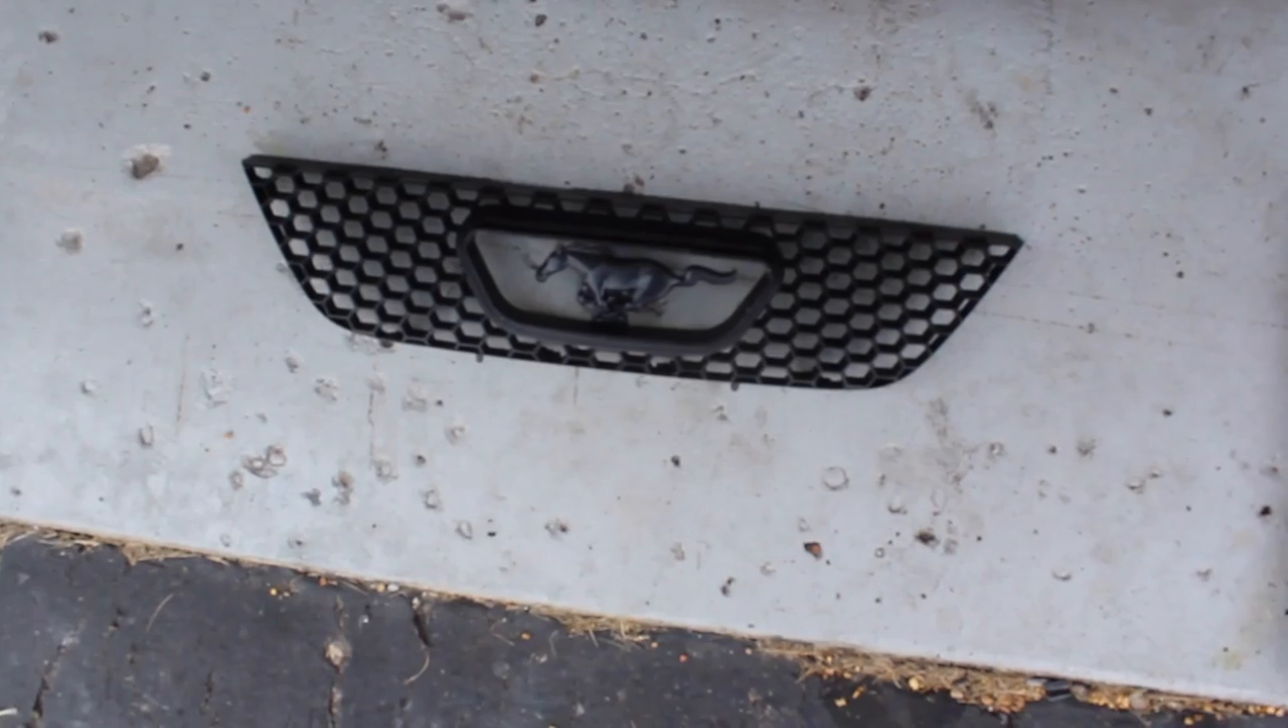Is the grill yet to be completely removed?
No.